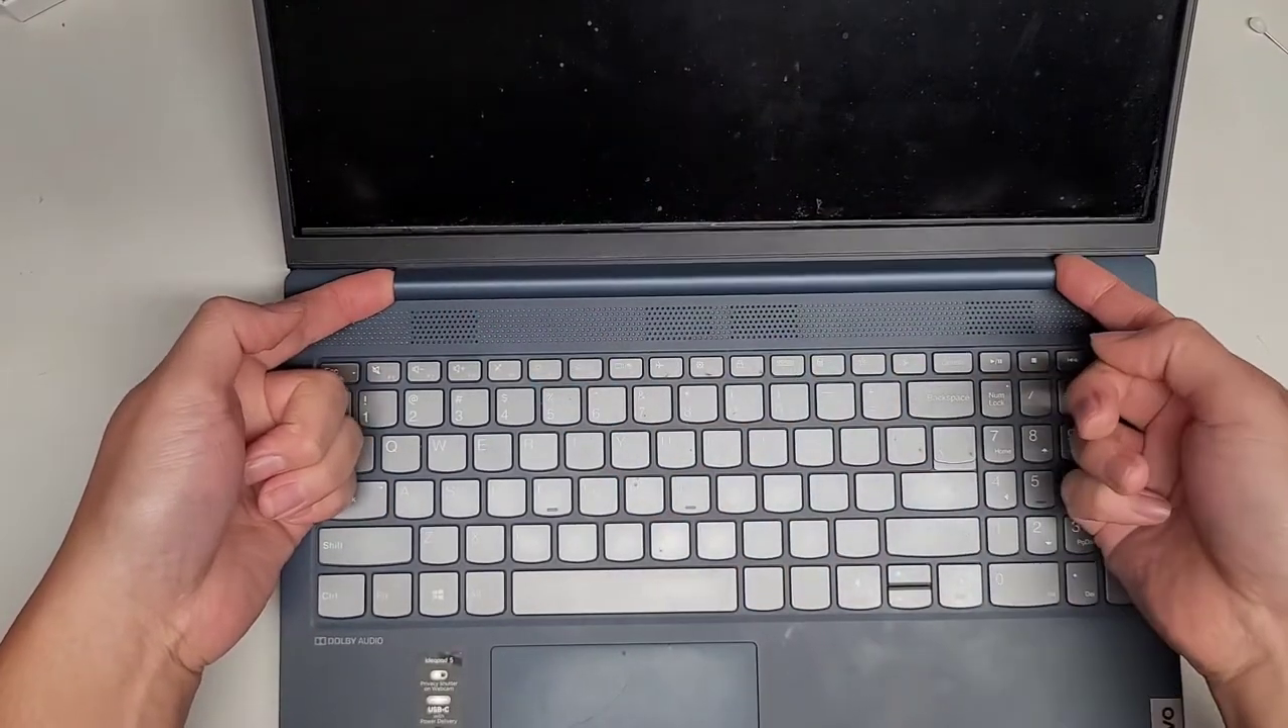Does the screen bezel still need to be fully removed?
Yes.